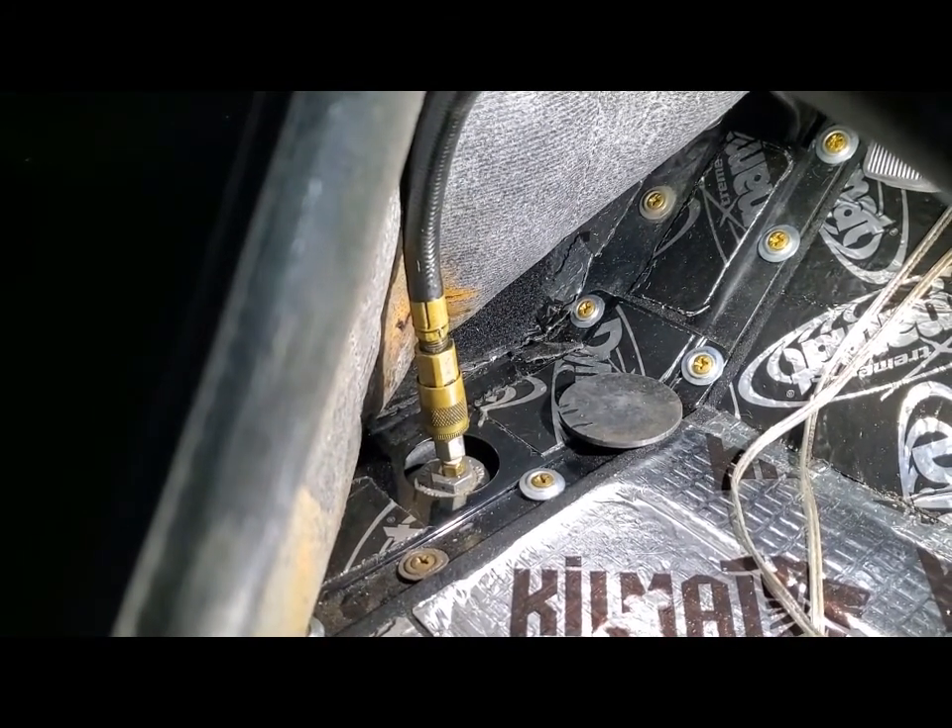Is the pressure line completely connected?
Yes.